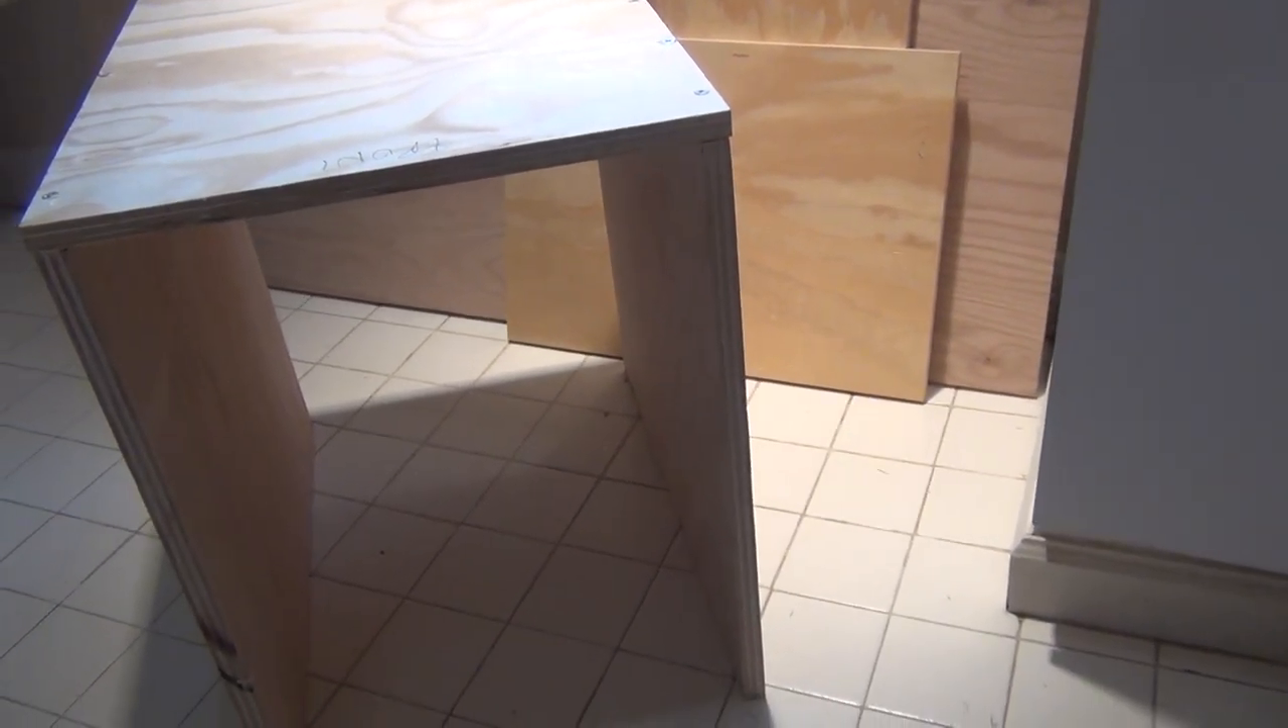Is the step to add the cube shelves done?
No.